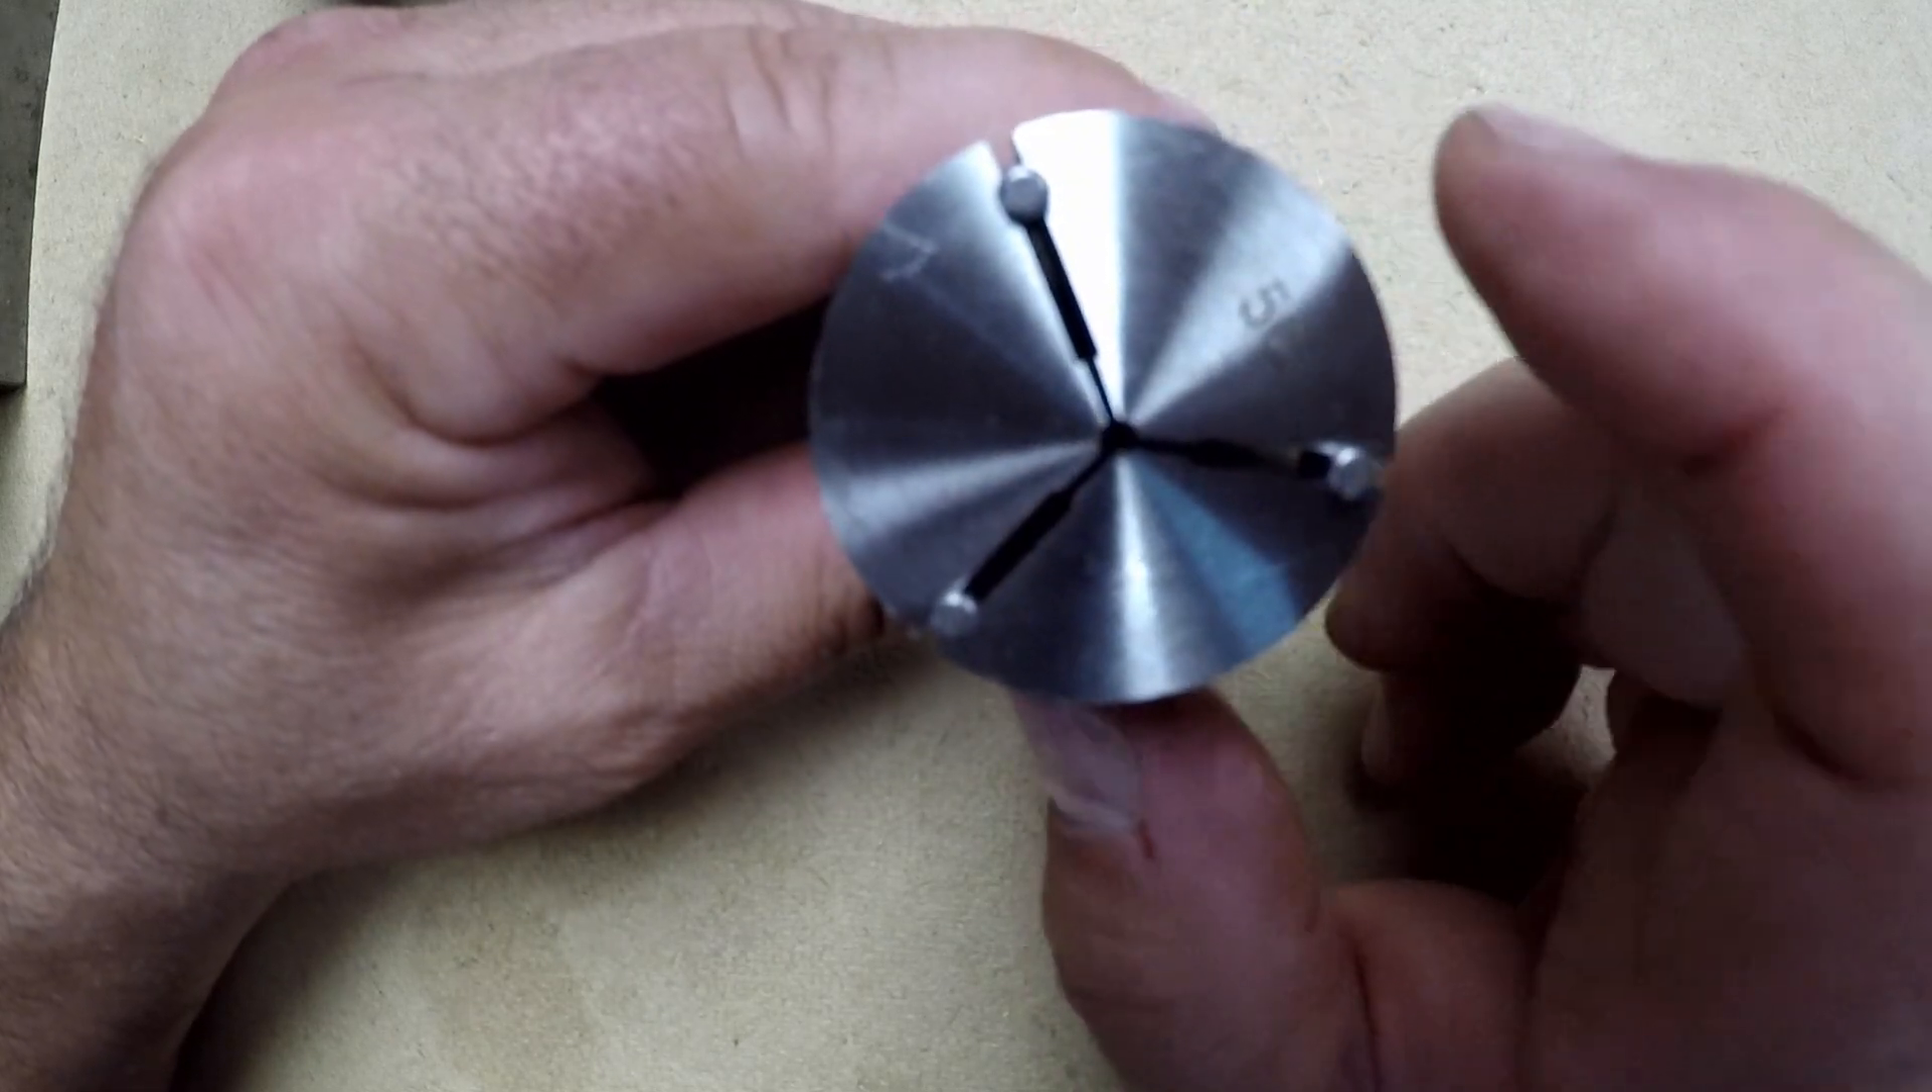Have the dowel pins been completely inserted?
Yes.